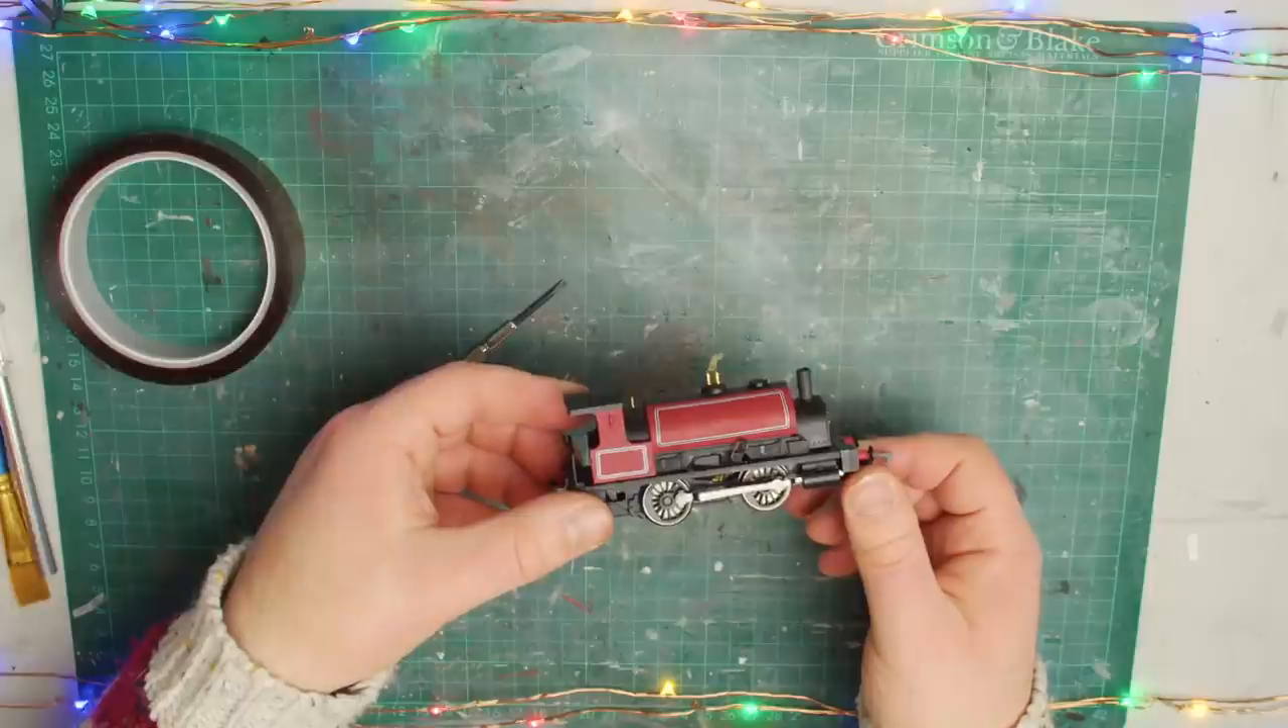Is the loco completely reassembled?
Yes.